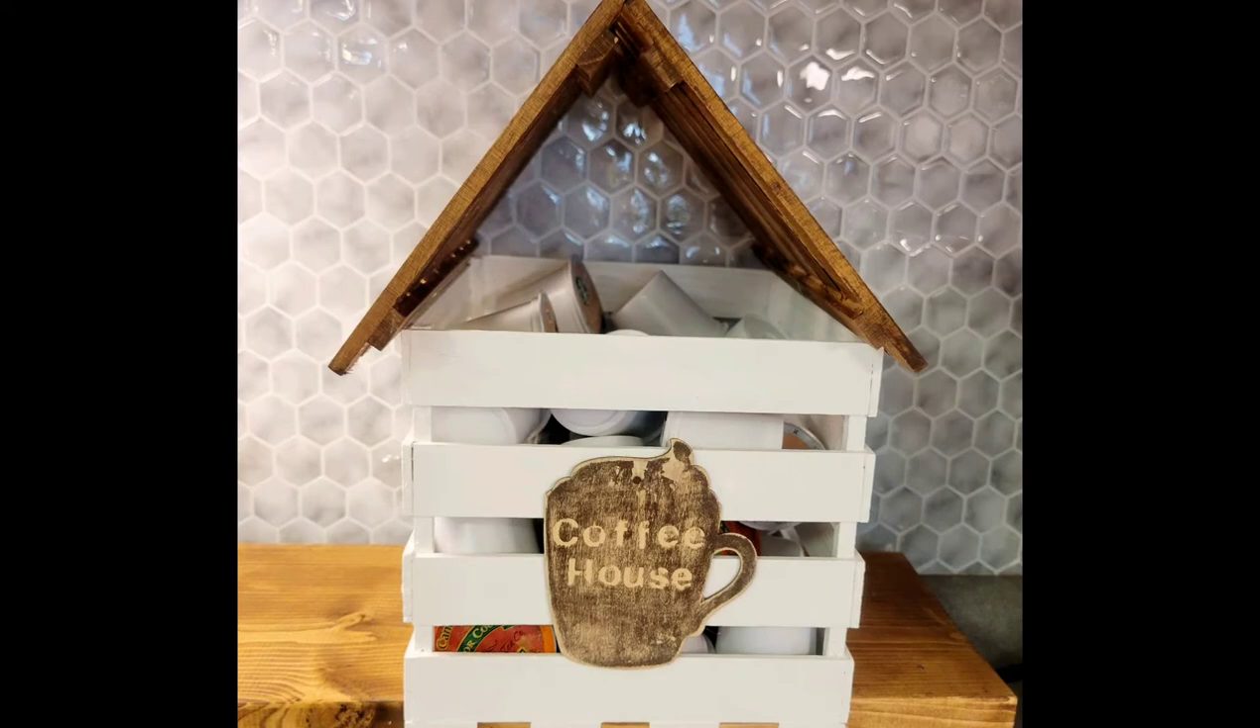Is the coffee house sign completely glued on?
Yes.